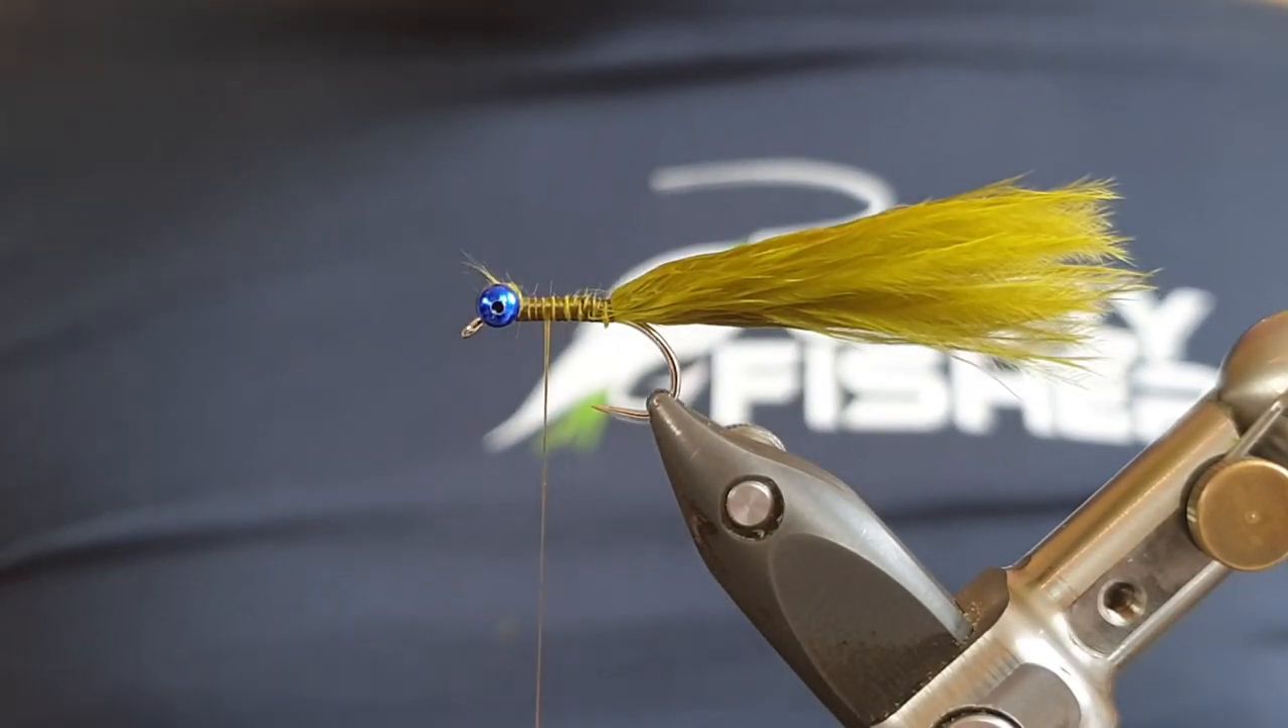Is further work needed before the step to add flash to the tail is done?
Yes.